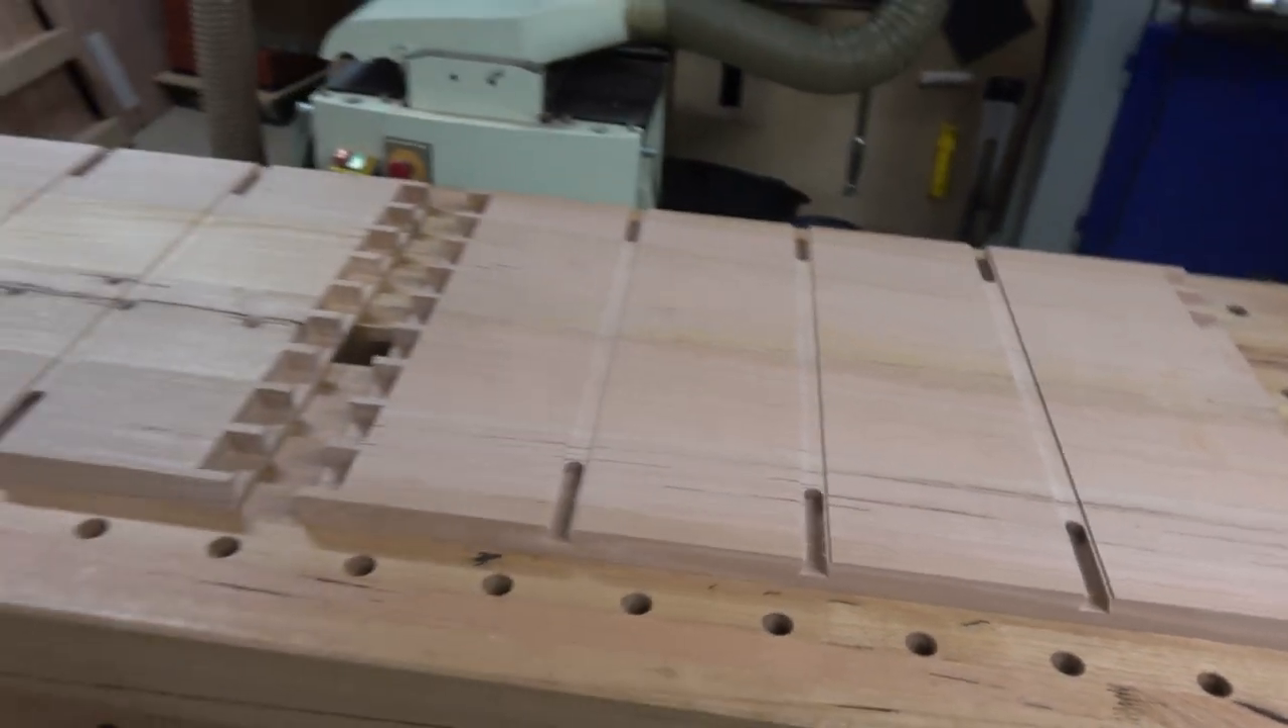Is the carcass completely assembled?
No.